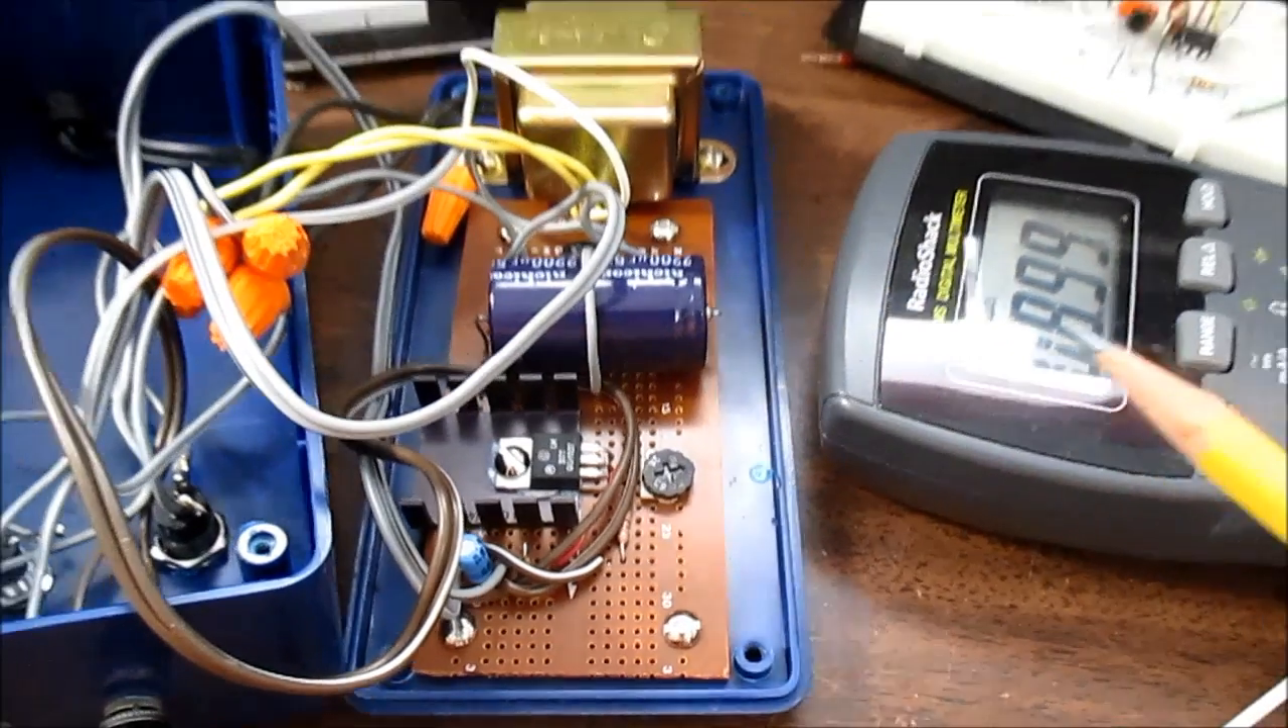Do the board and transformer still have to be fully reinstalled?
No.